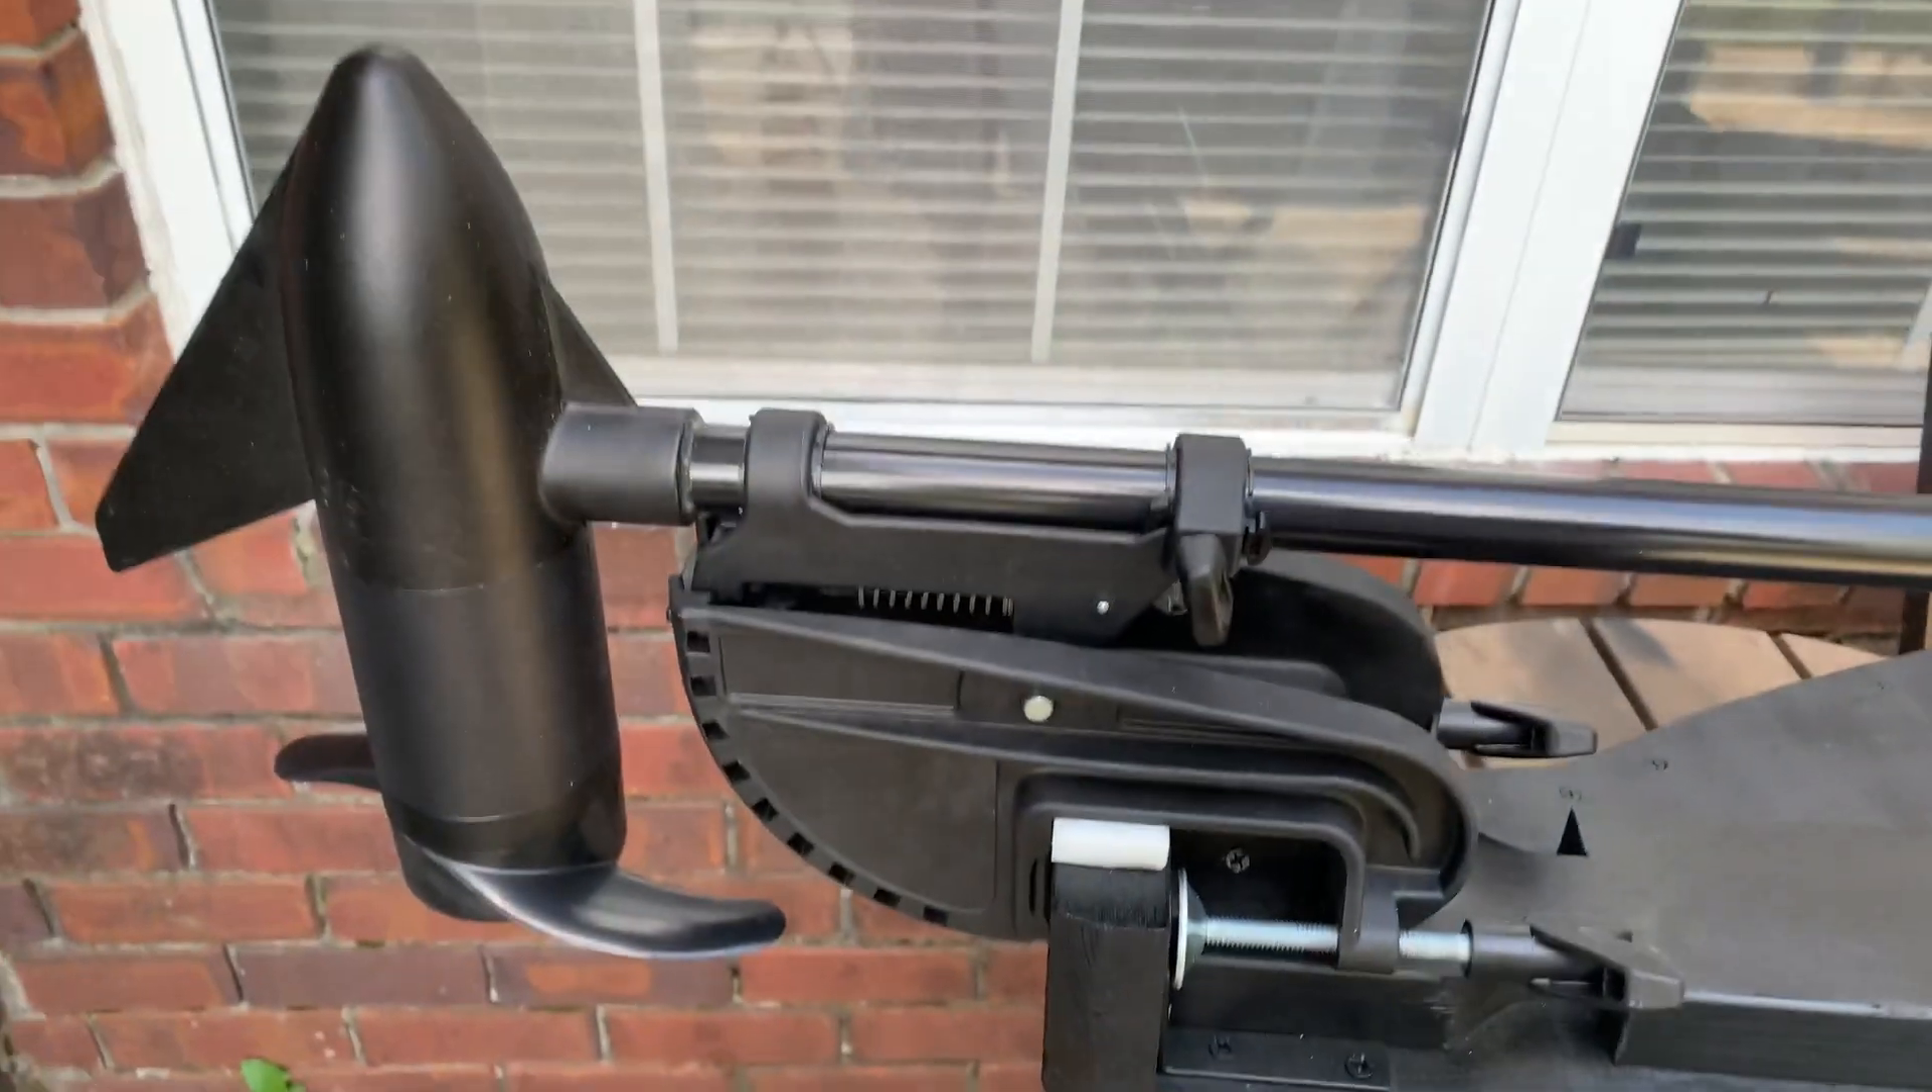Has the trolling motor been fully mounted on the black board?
Yes.